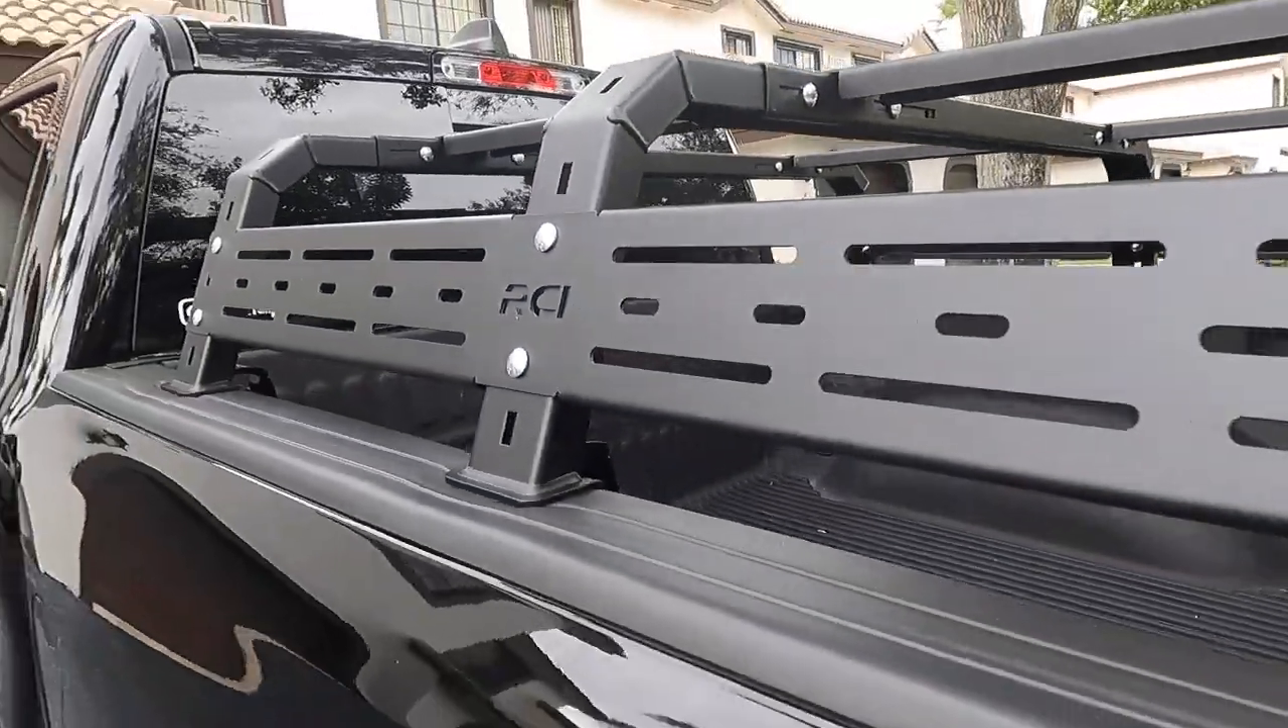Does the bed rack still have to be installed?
No.